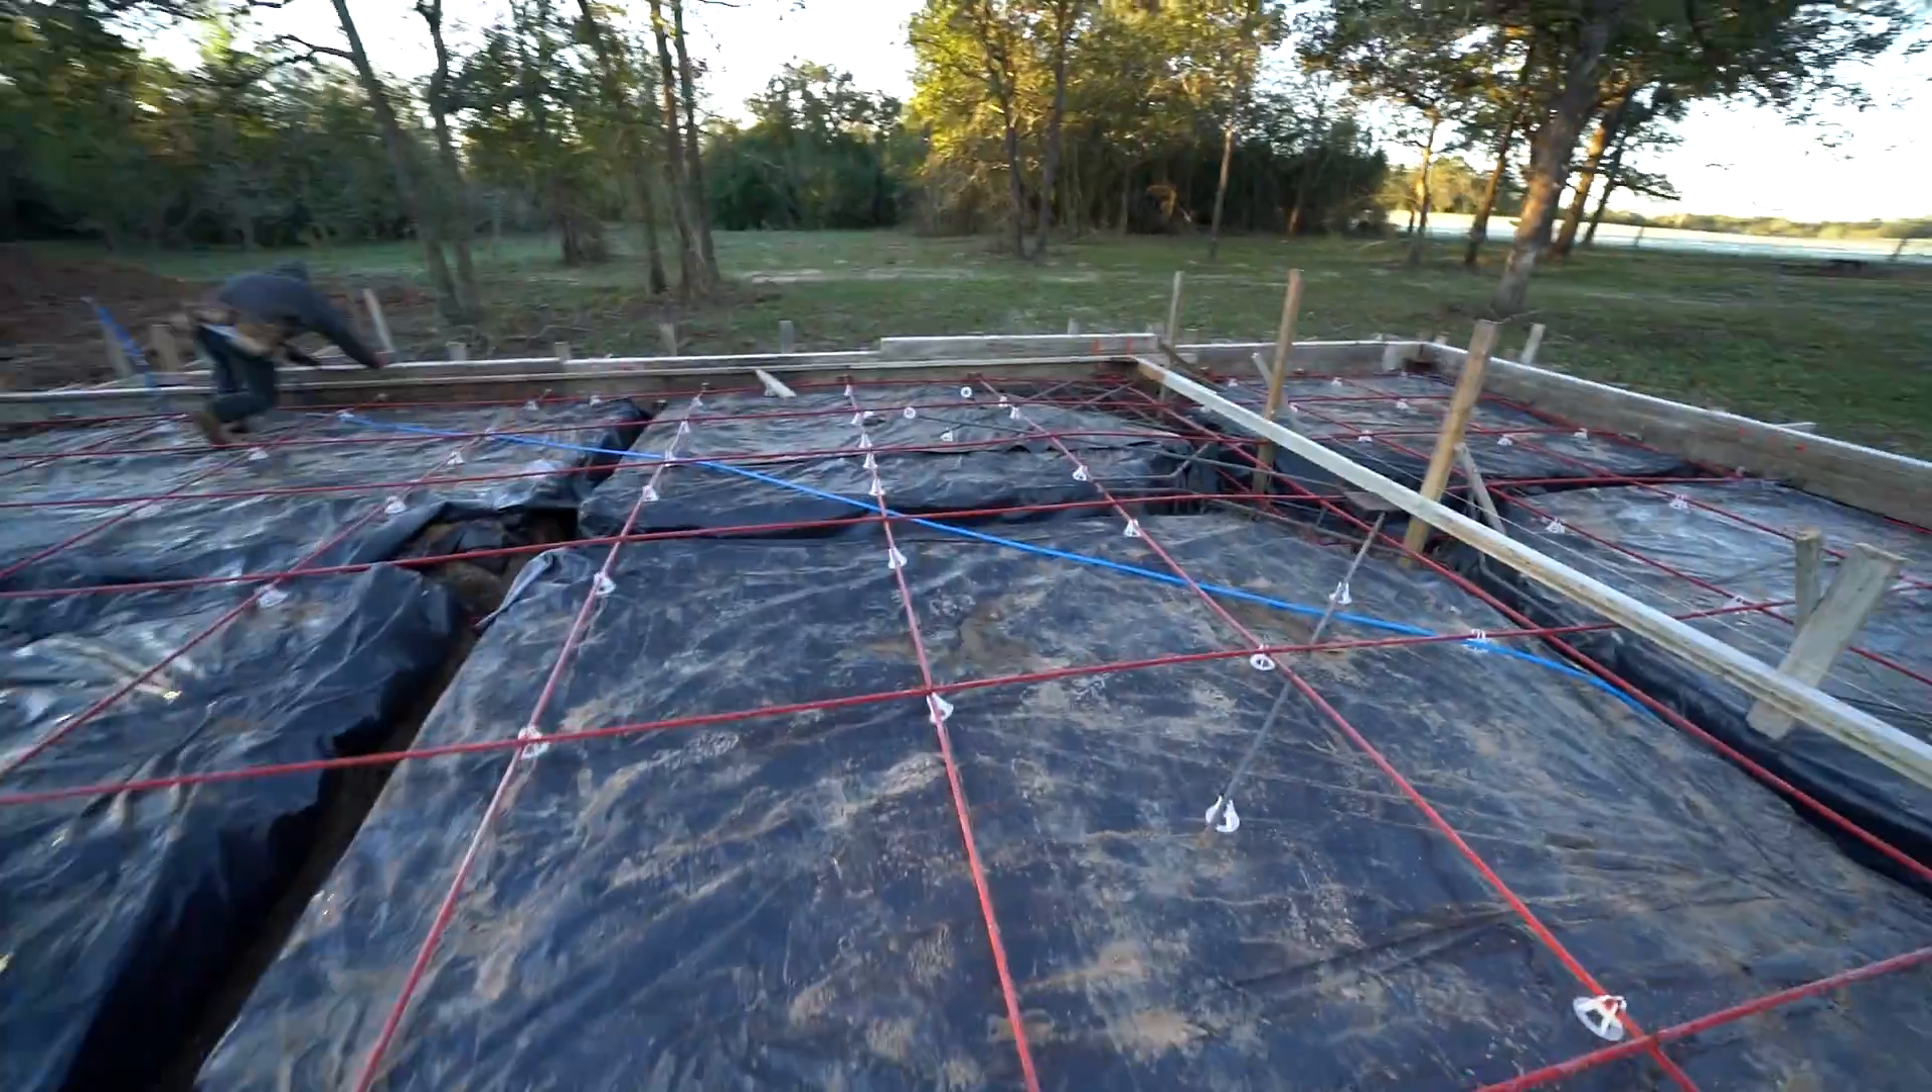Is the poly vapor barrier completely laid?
Yes.